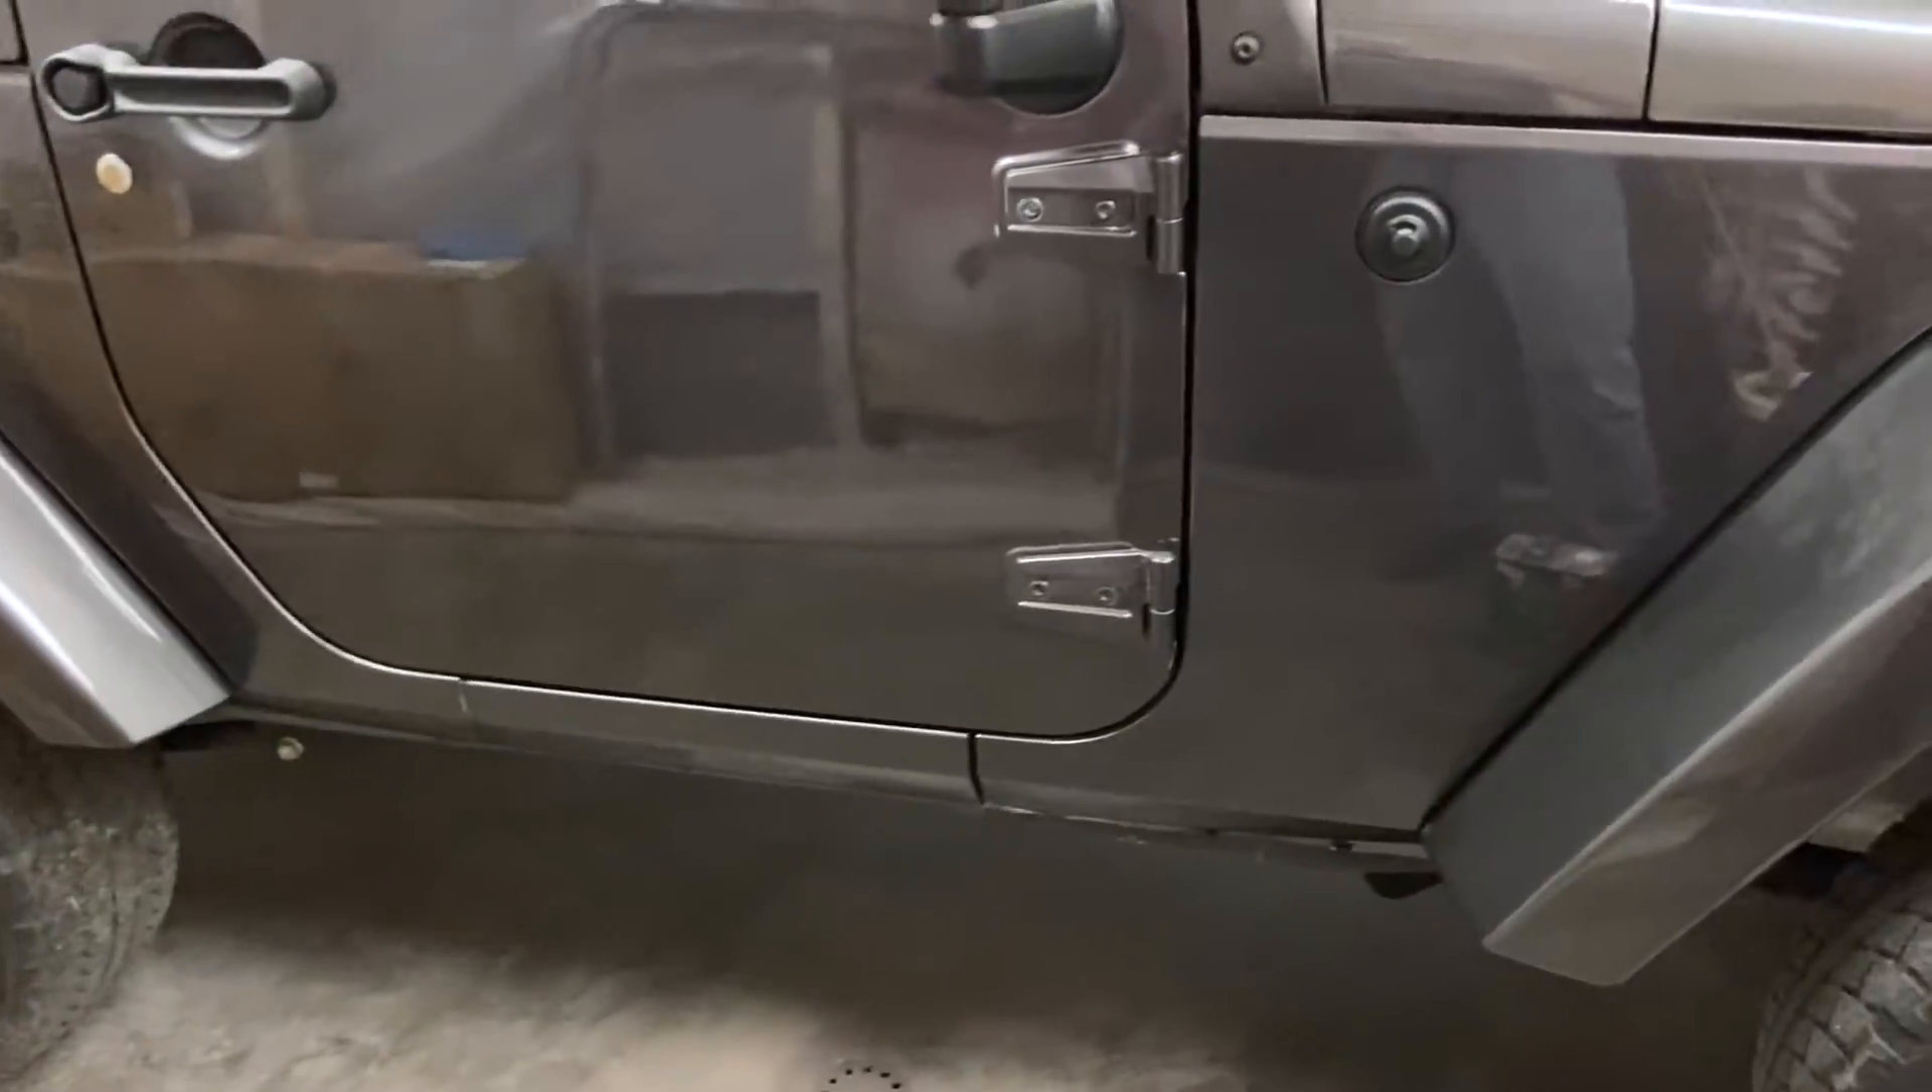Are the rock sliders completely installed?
No.